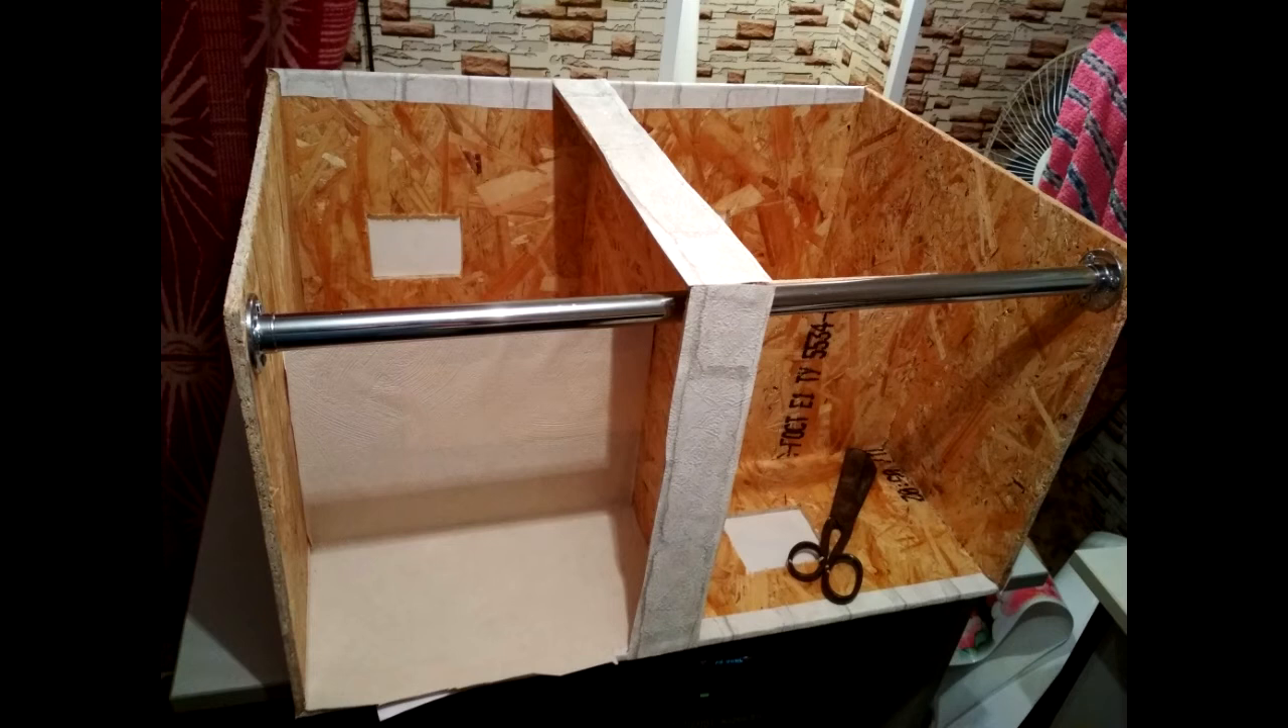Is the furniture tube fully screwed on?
Yes.